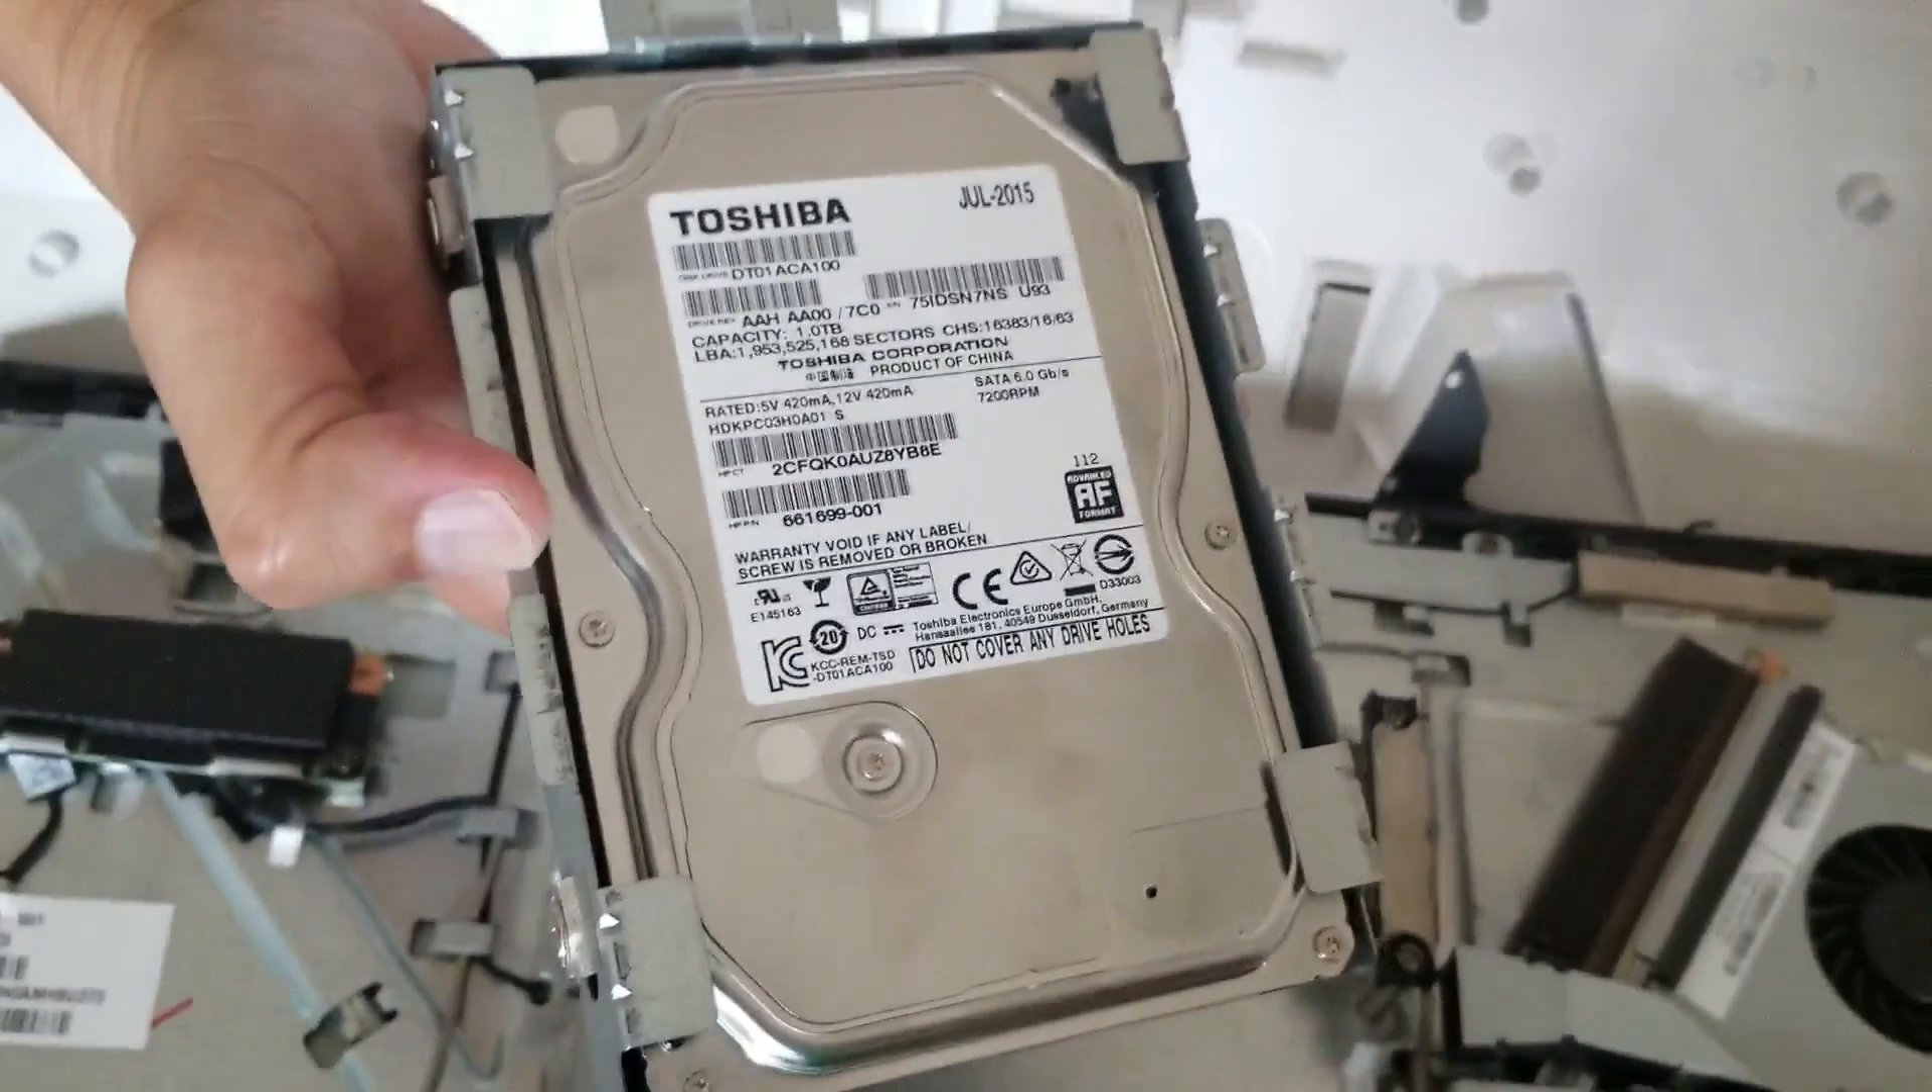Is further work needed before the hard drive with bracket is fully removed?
No.